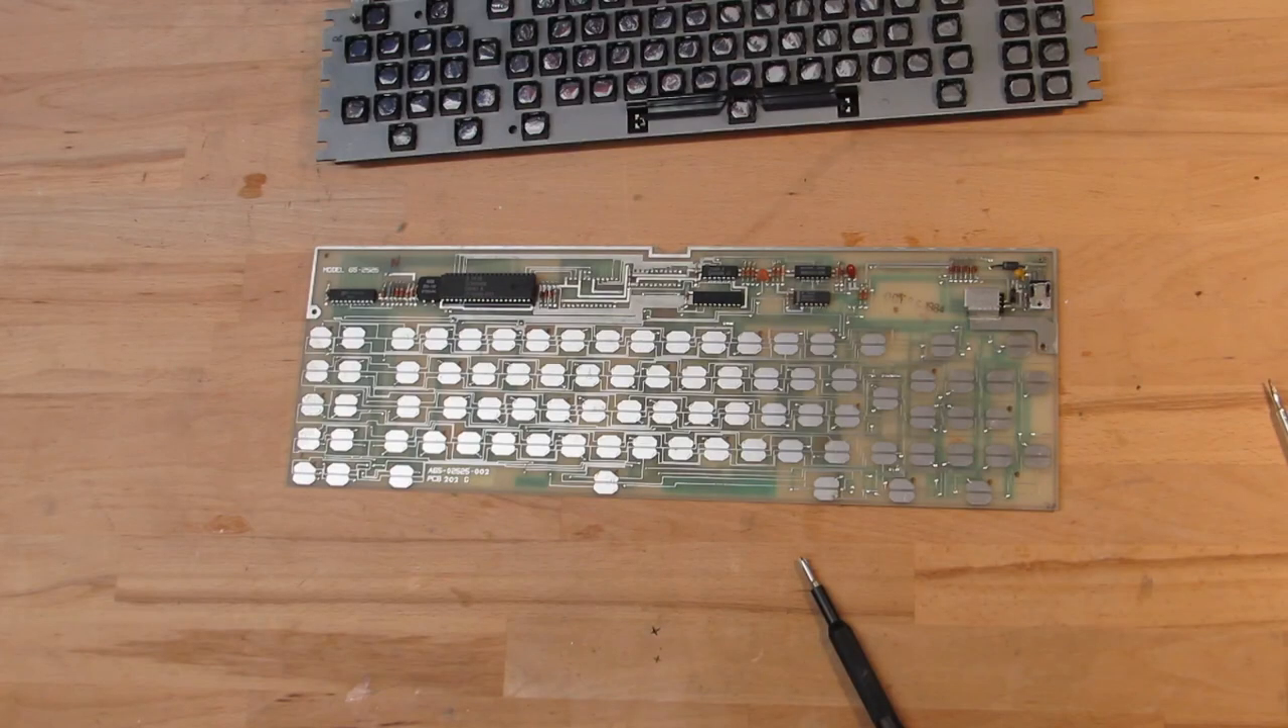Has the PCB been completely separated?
Yes.